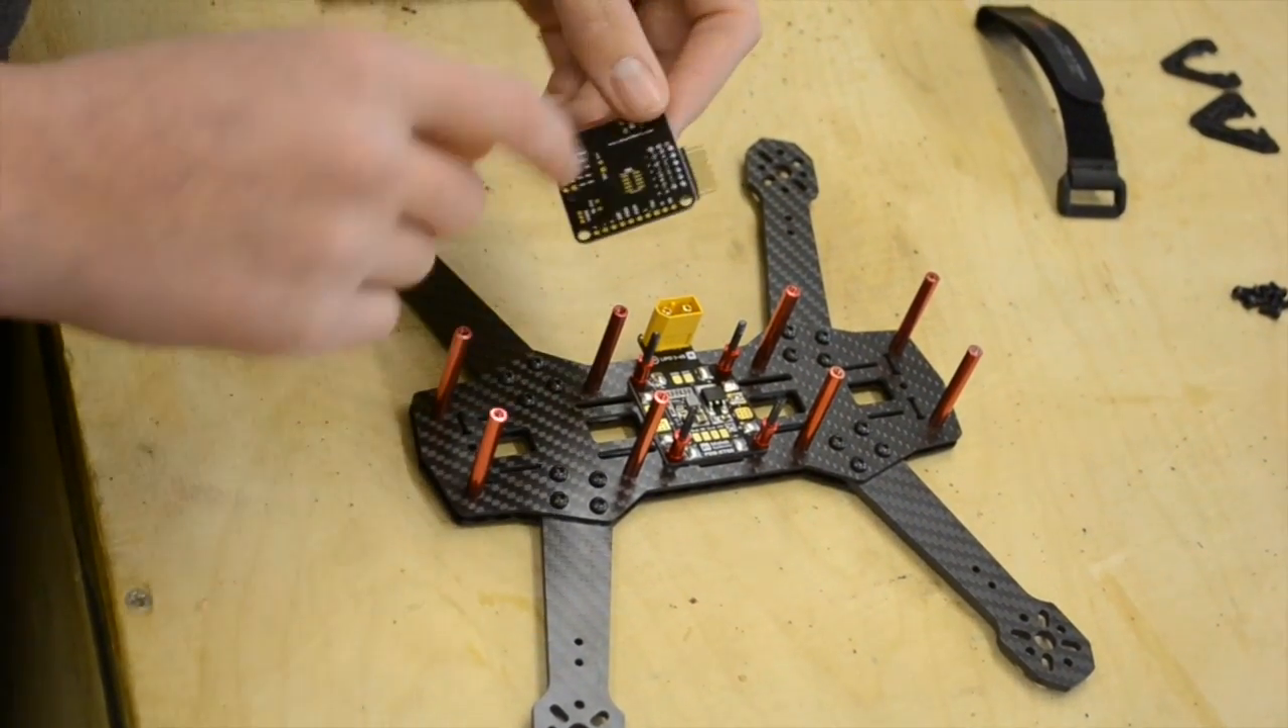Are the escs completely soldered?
No.